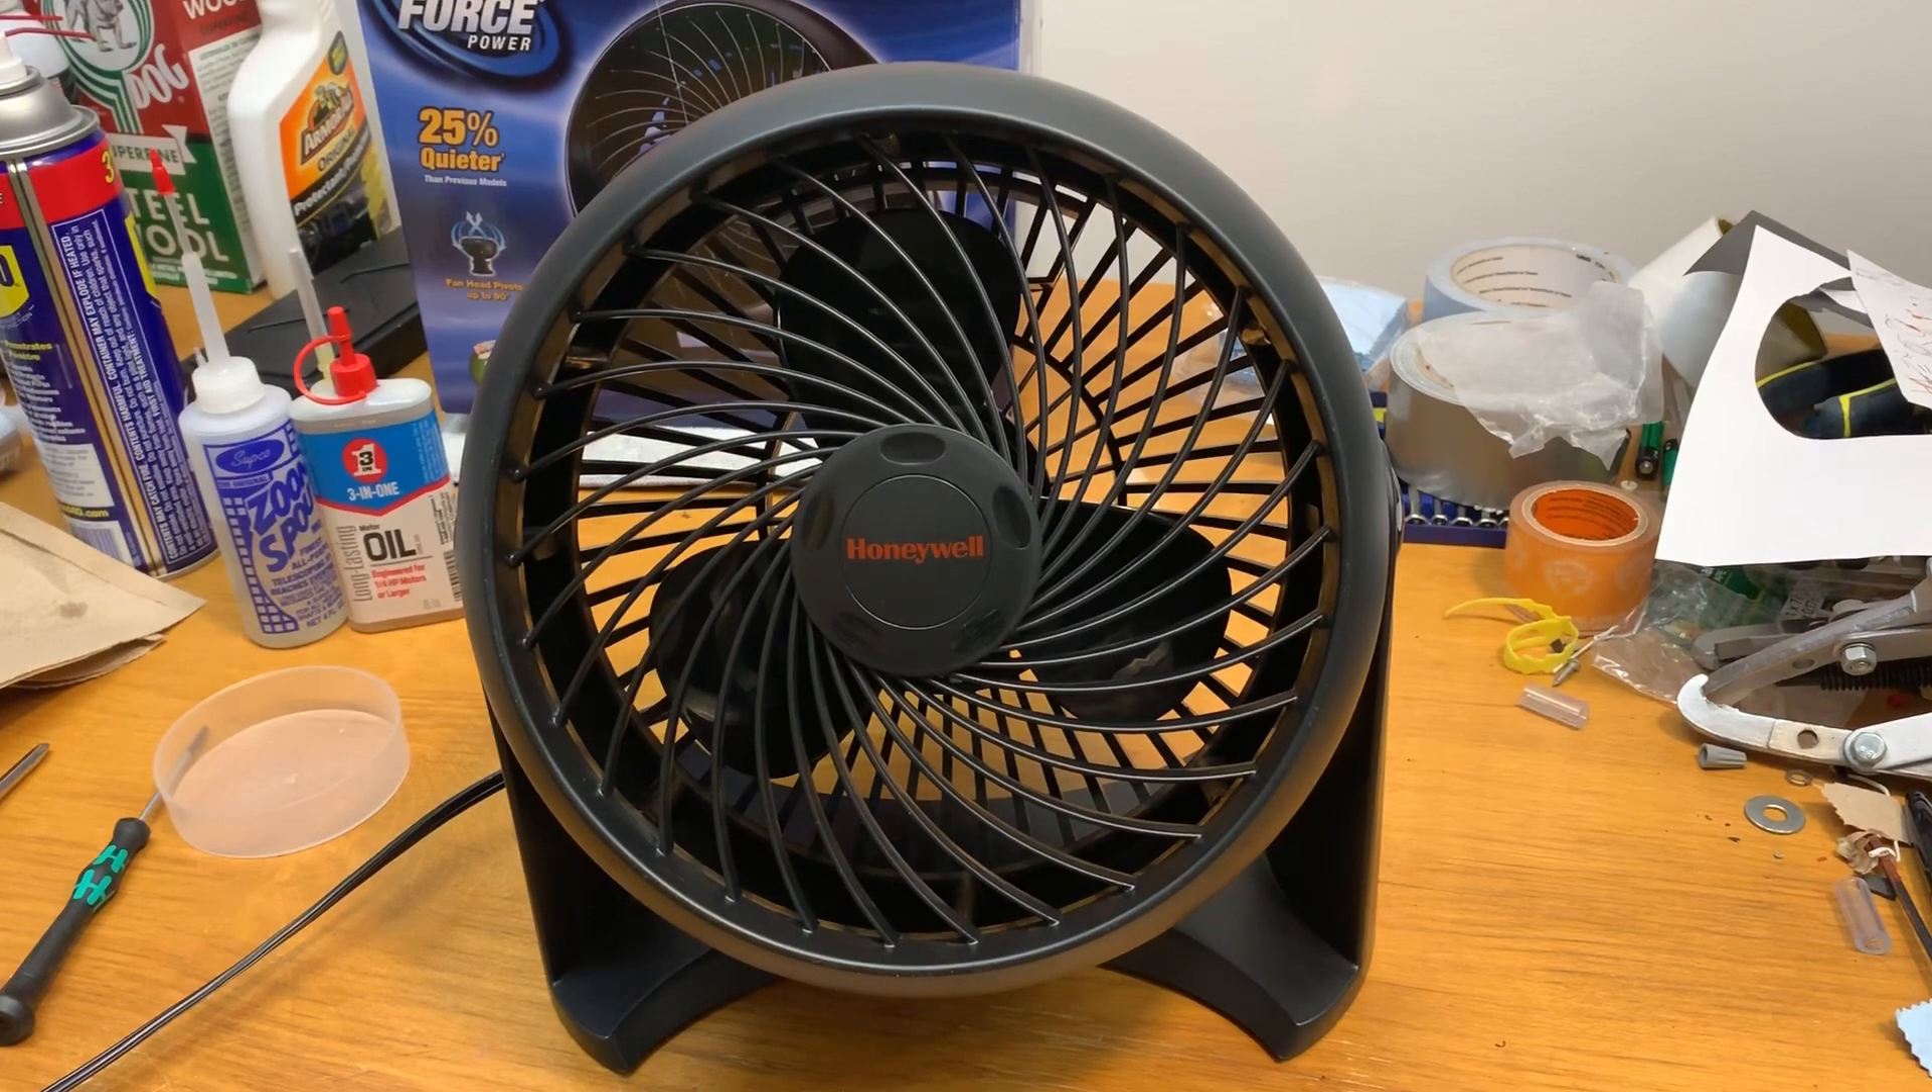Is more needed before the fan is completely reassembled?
No.